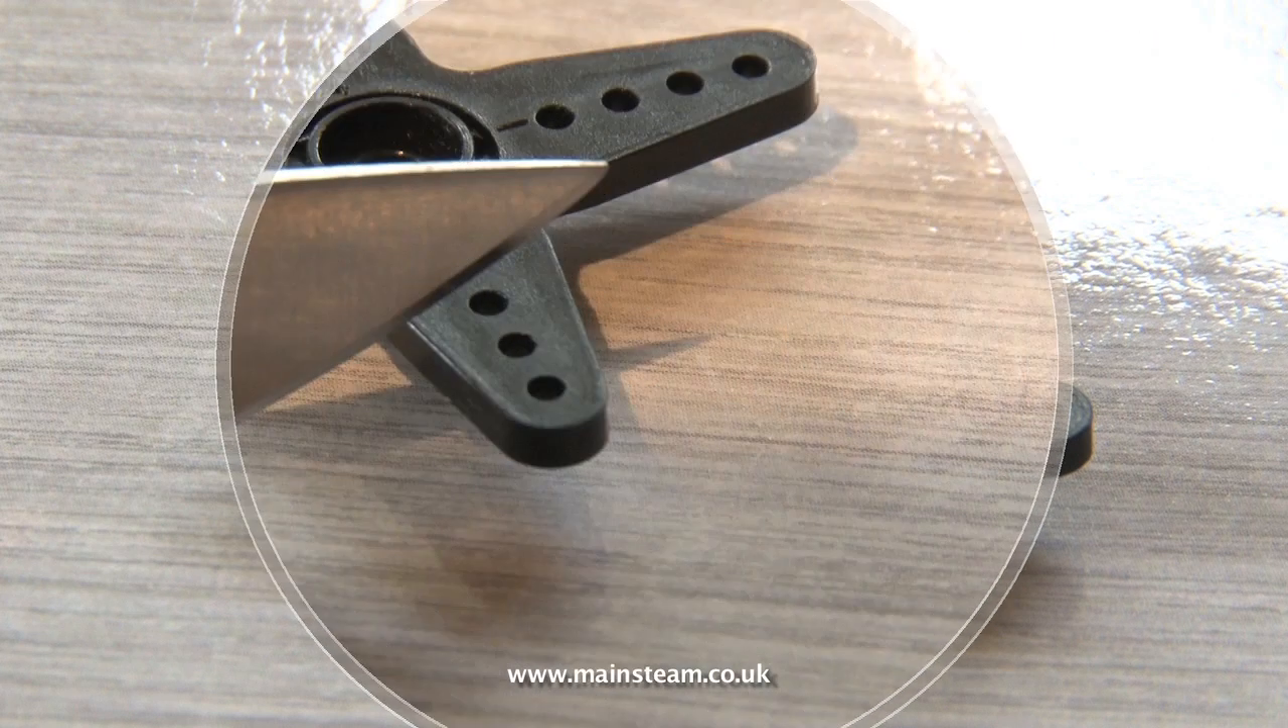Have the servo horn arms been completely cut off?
No.